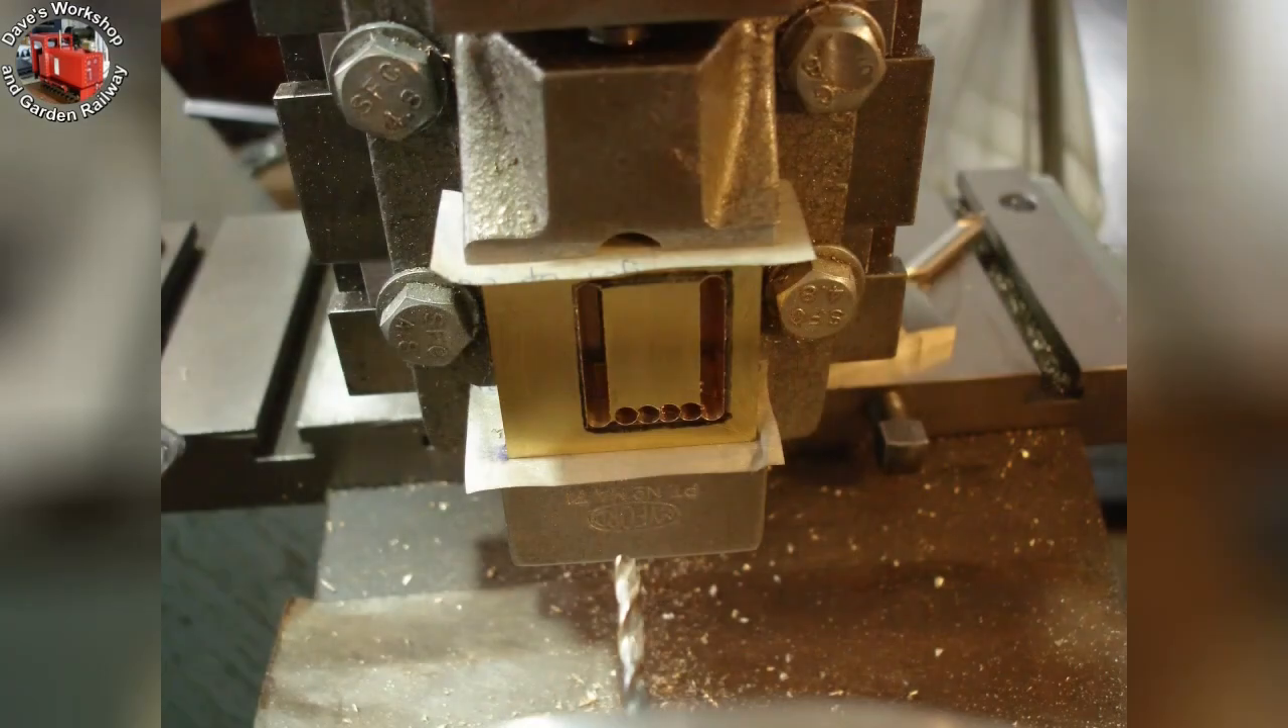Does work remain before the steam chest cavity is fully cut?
Yes.